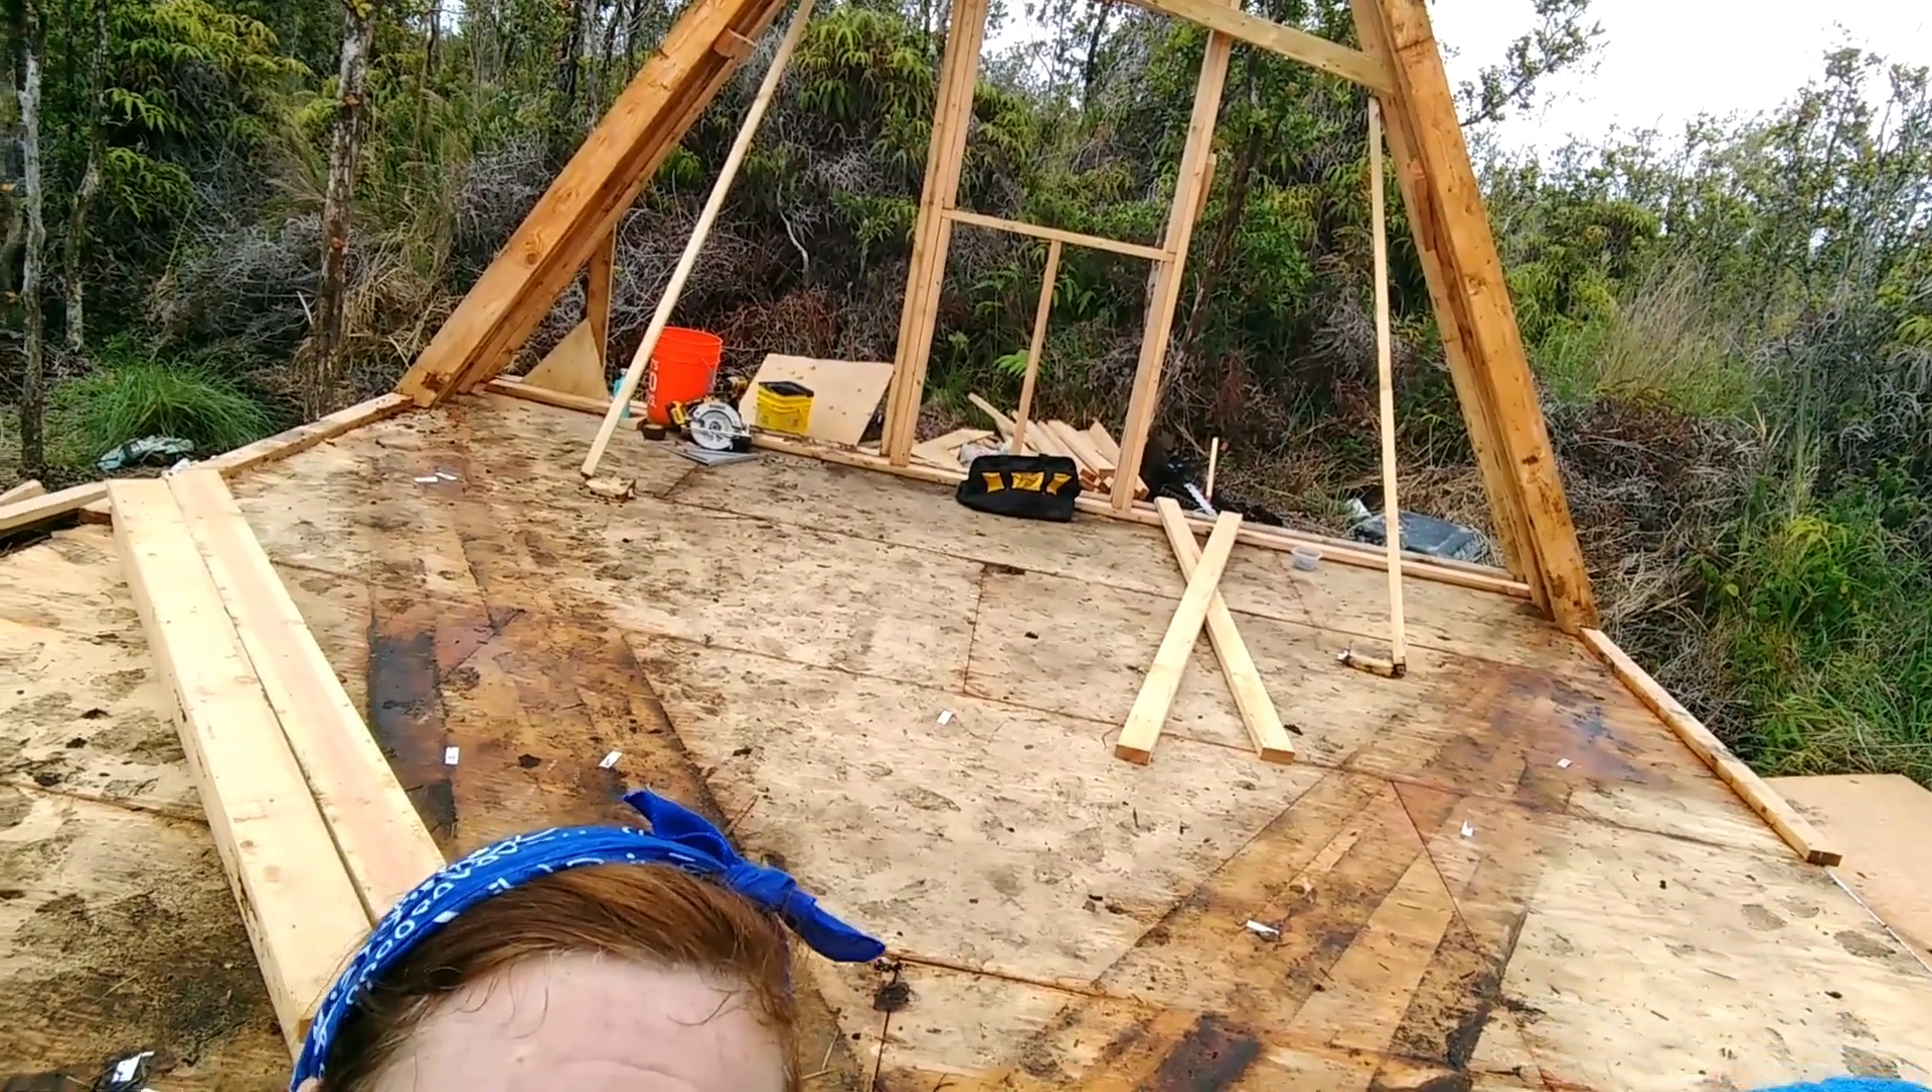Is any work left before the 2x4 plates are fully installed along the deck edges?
Yes.